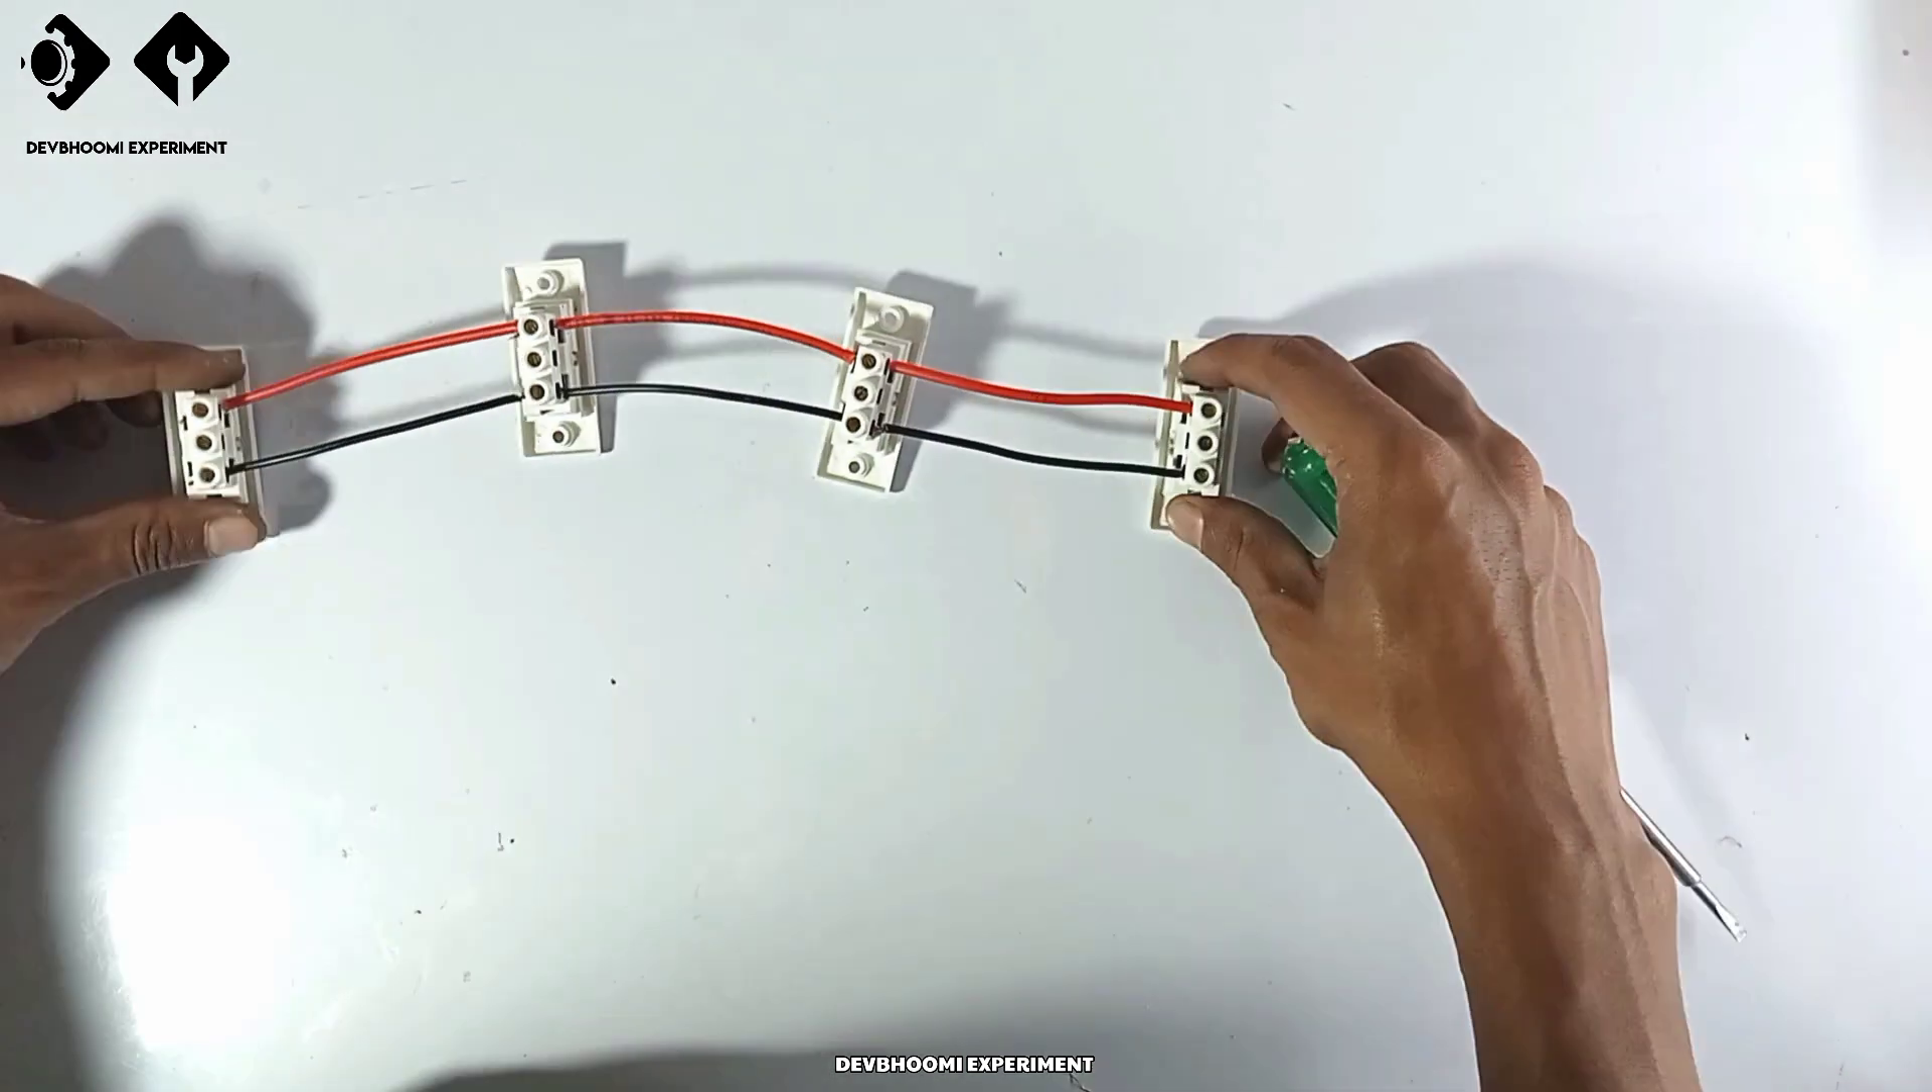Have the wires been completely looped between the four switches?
Yes.